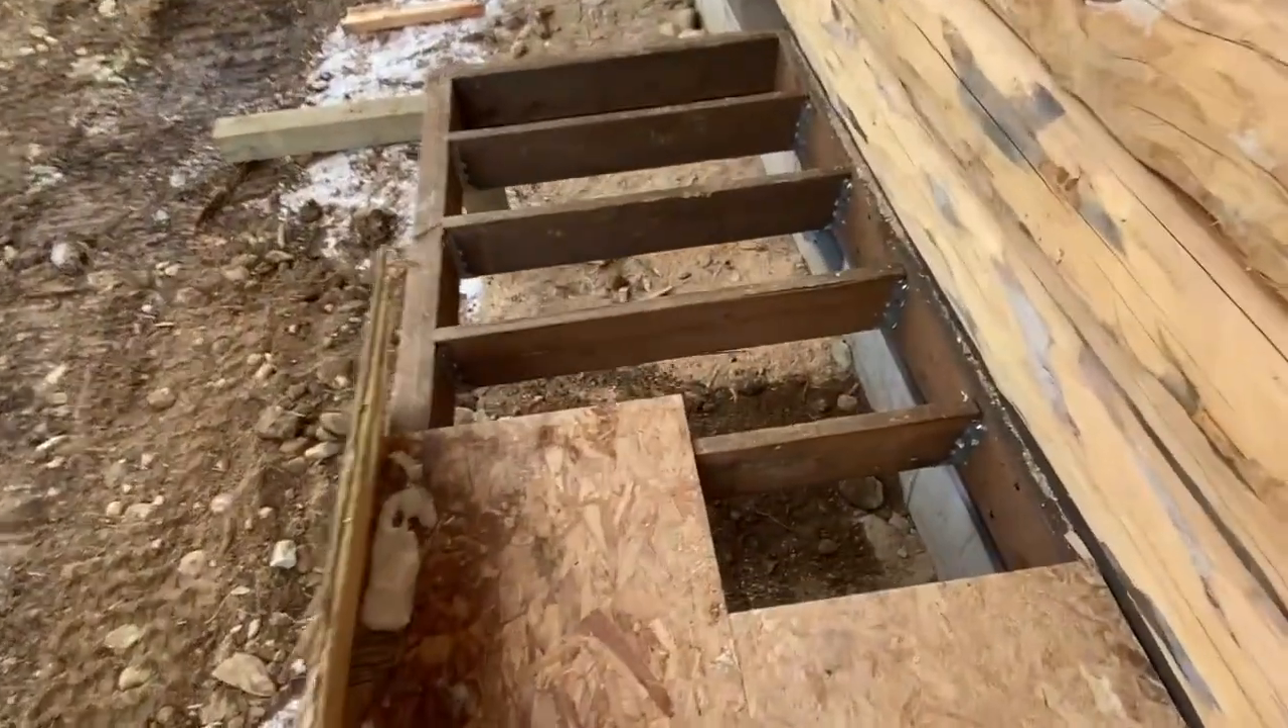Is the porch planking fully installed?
No.